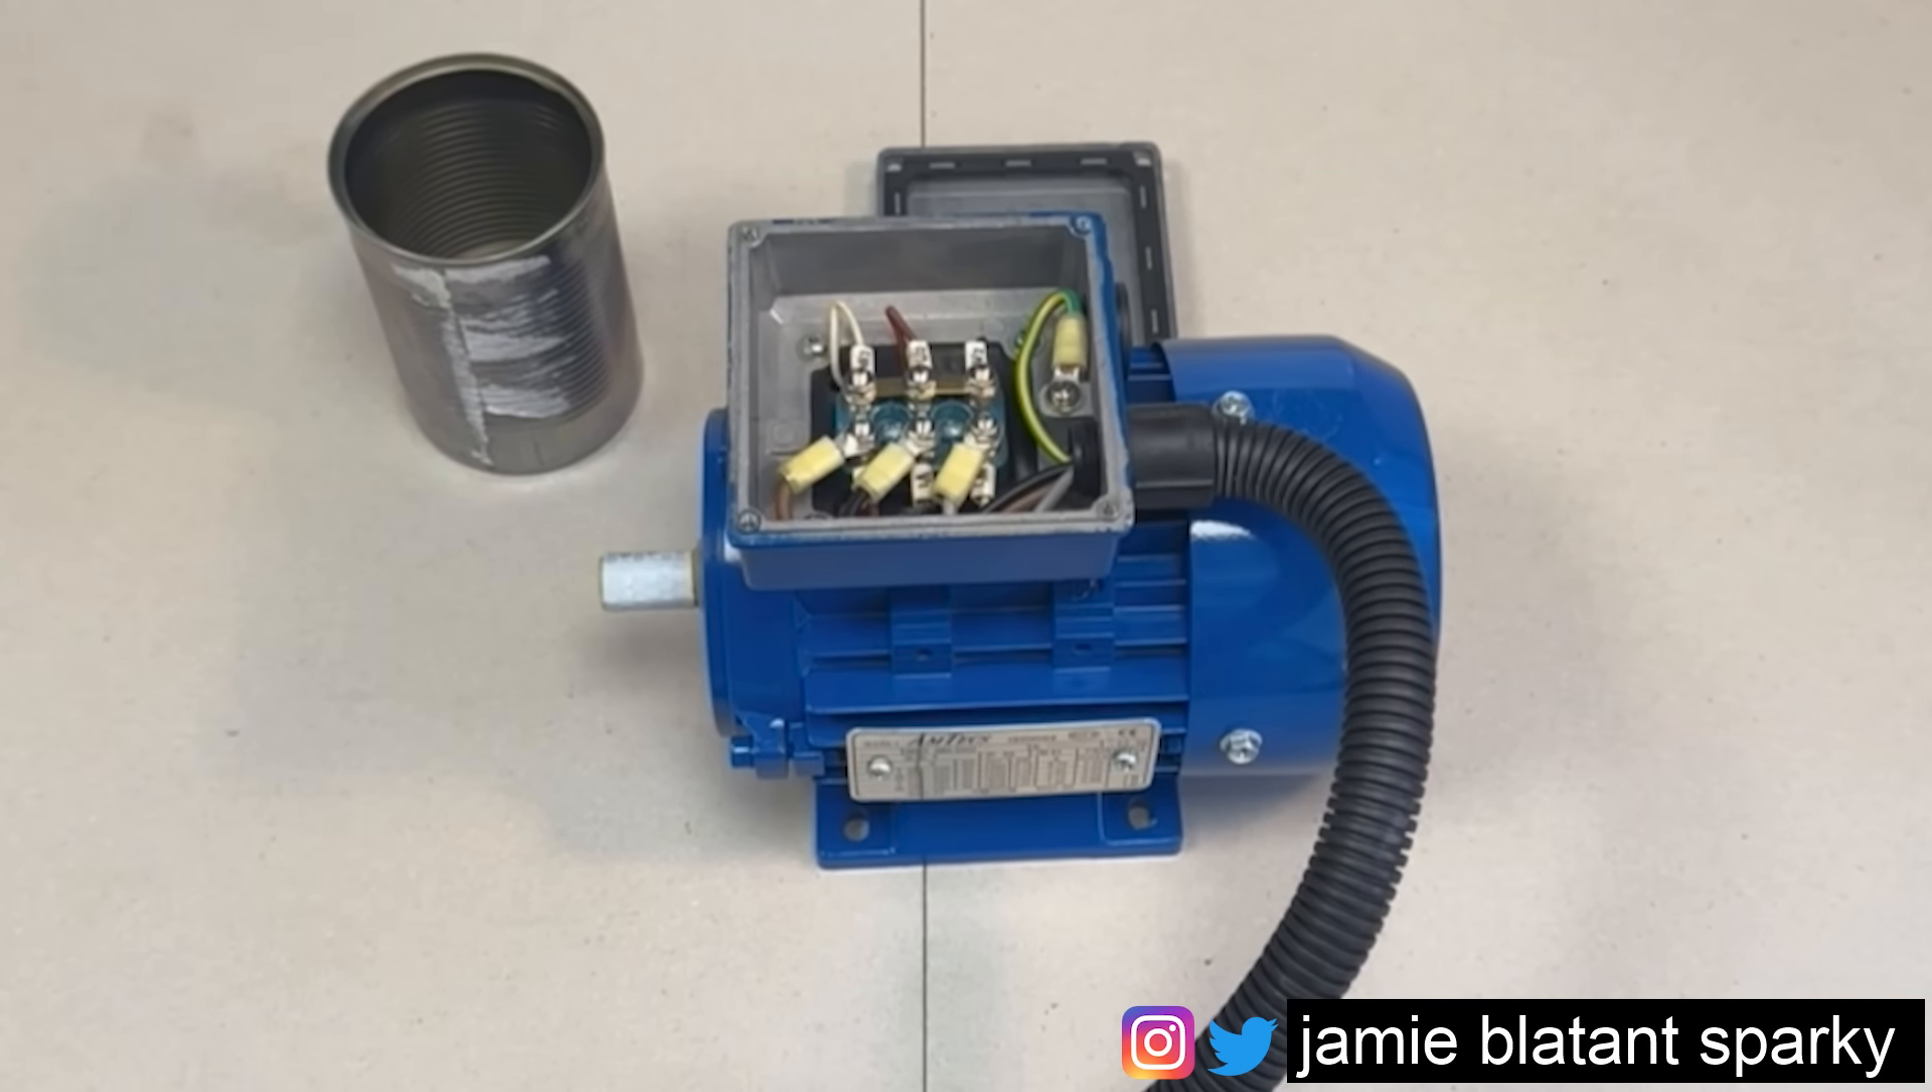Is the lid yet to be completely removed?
No.